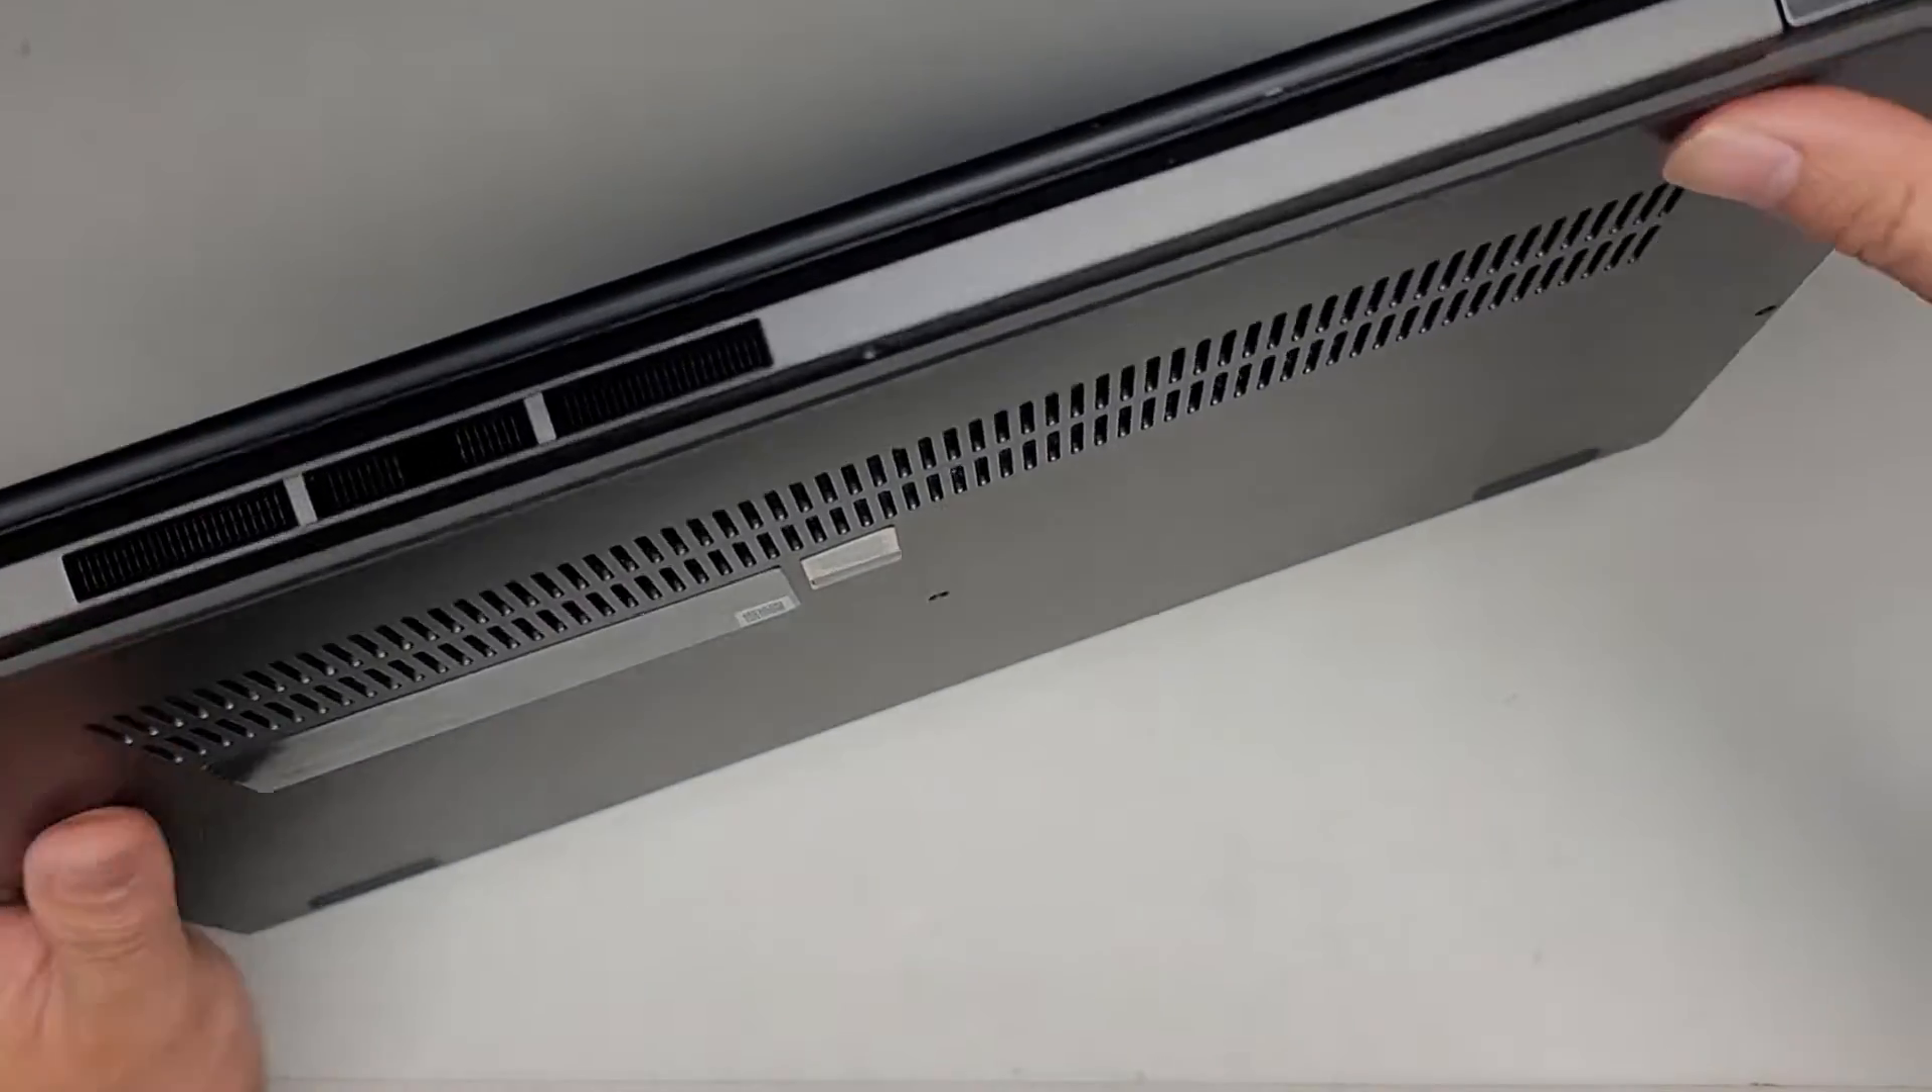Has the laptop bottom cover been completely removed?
No.